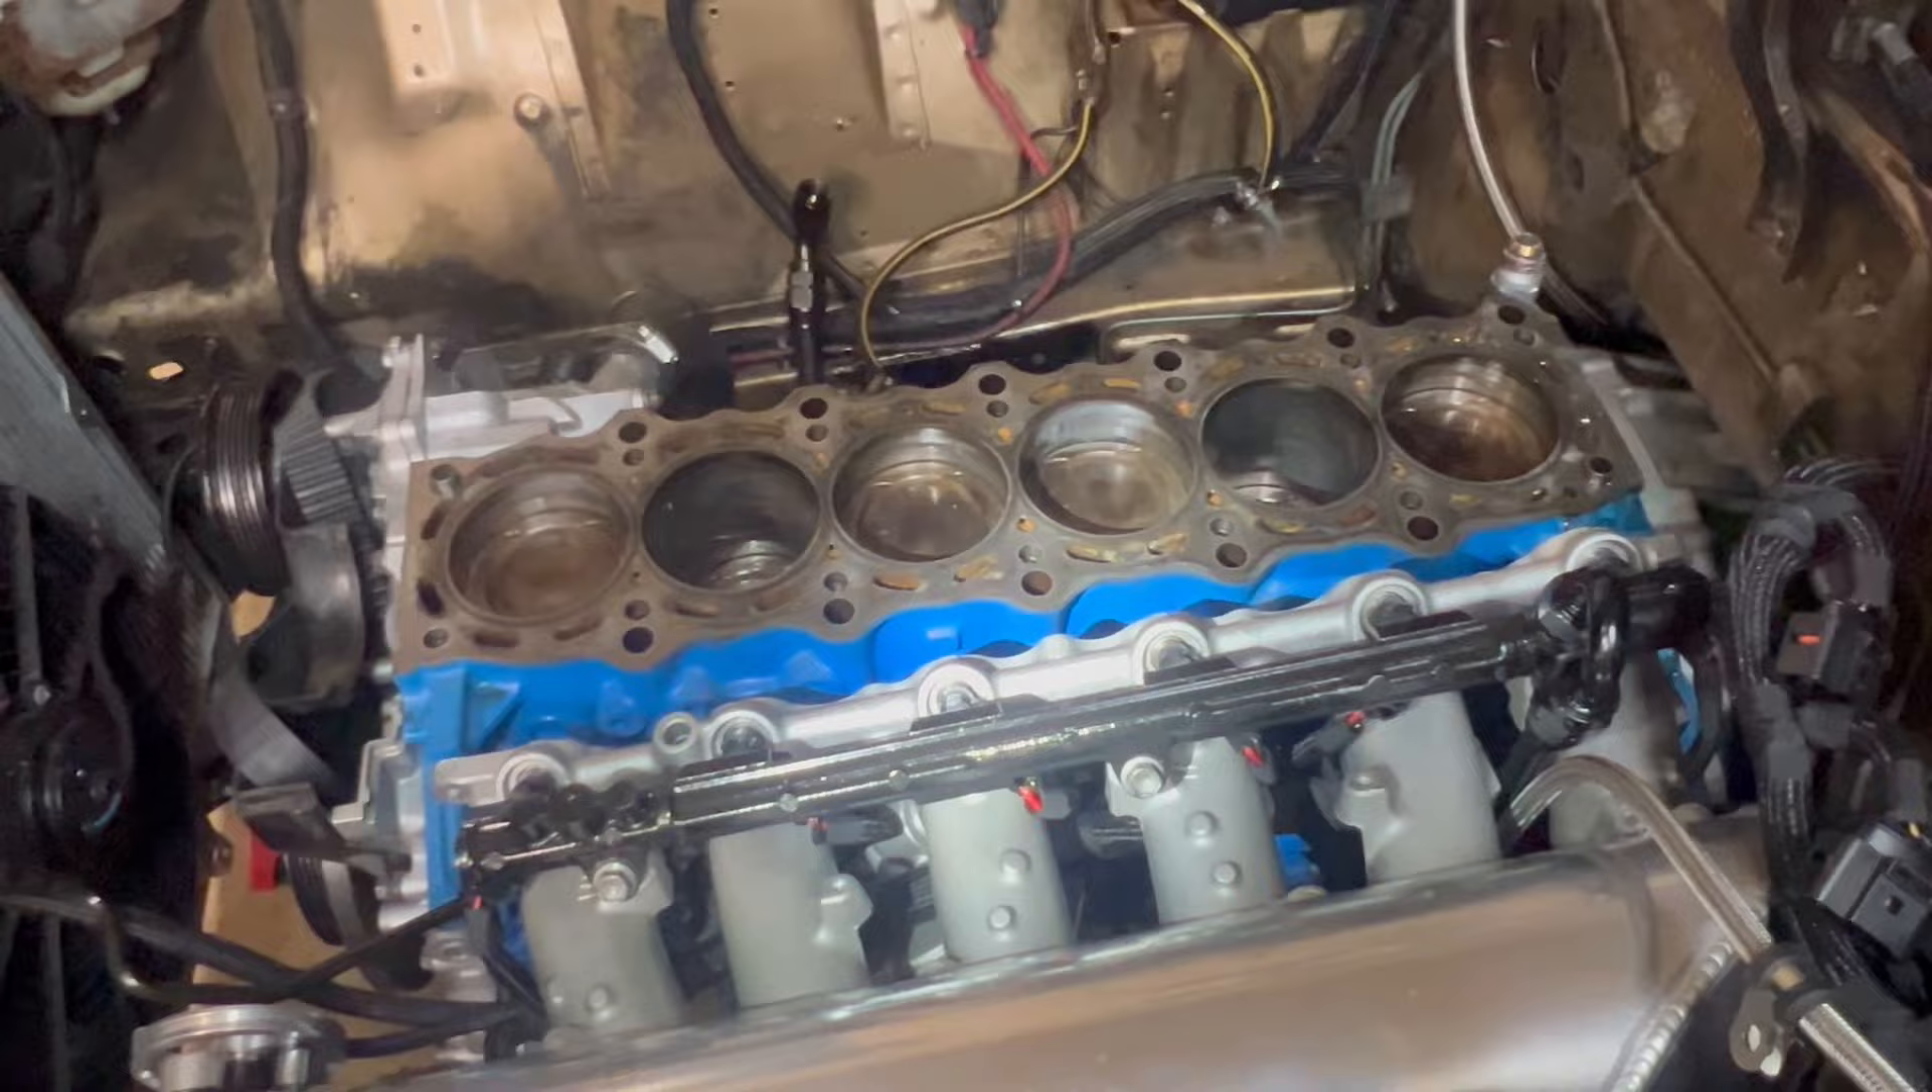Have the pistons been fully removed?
No.